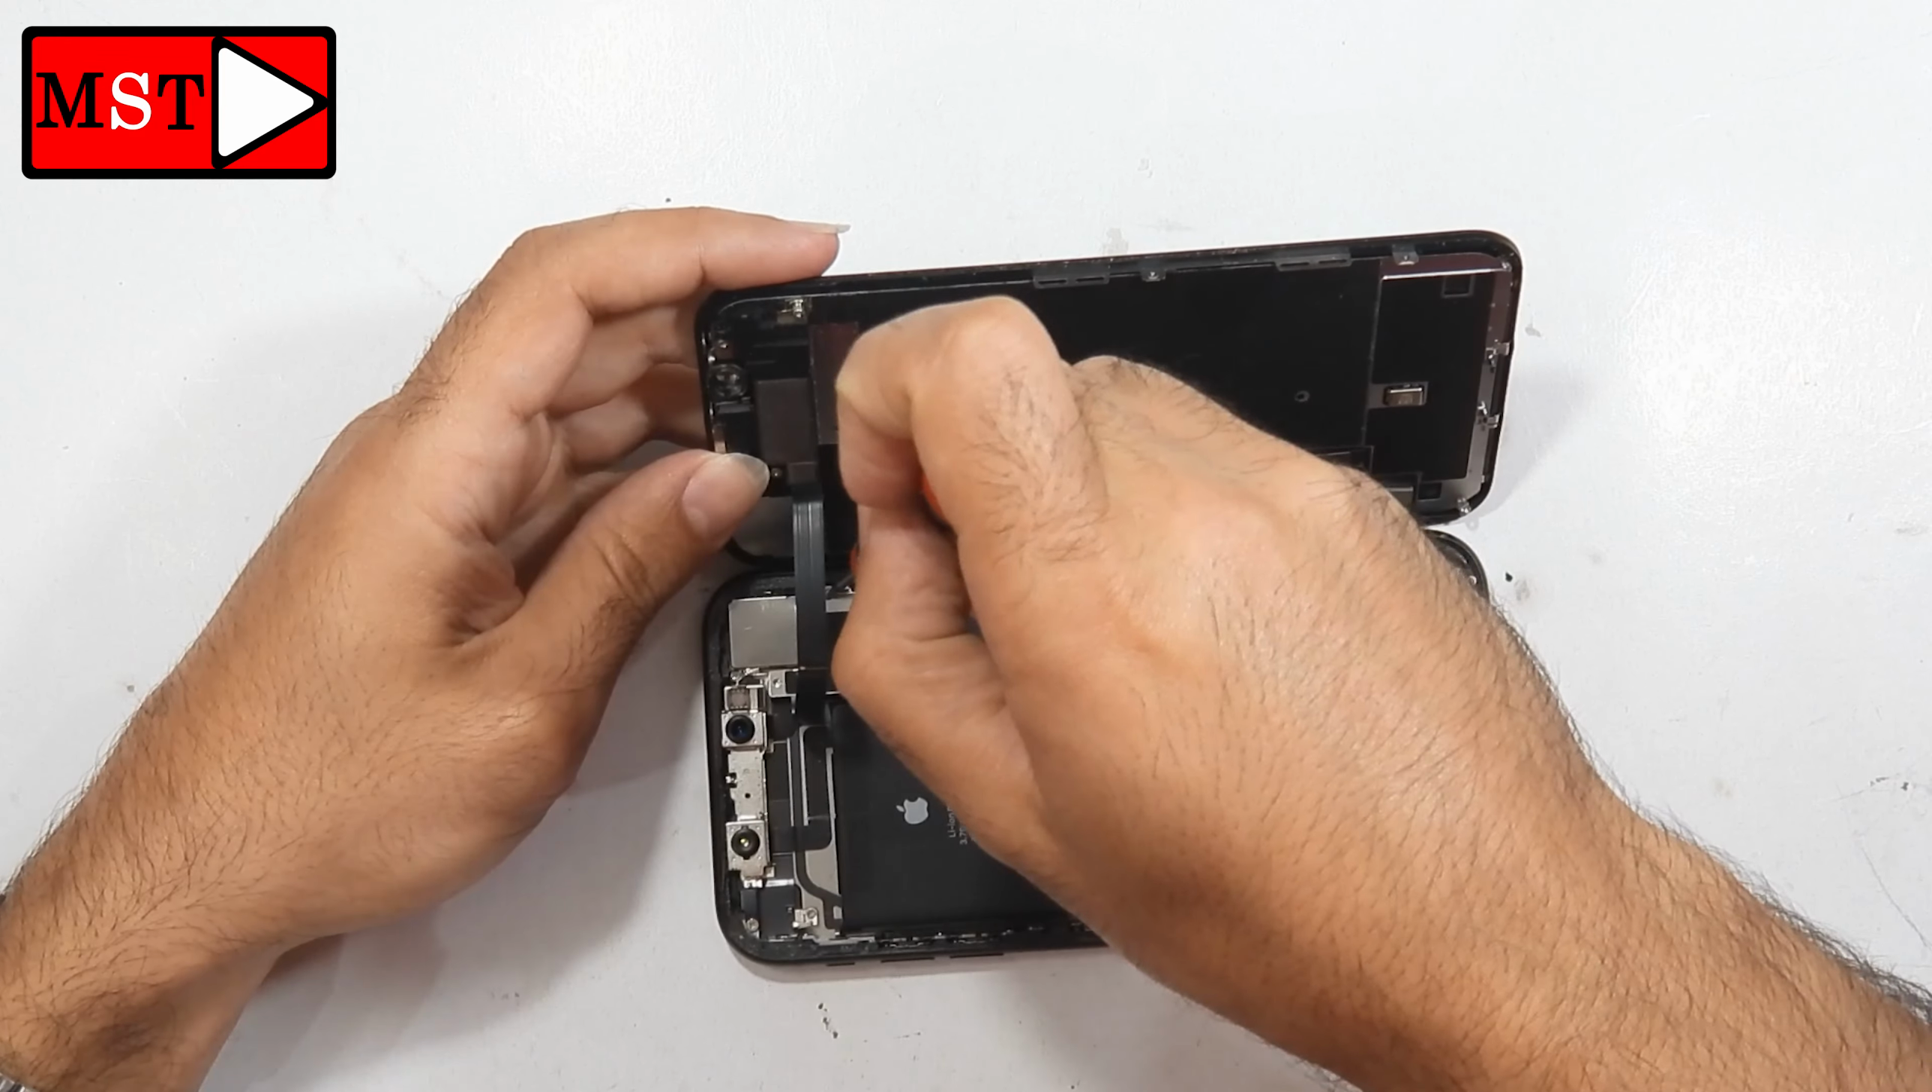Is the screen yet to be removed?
Yes.